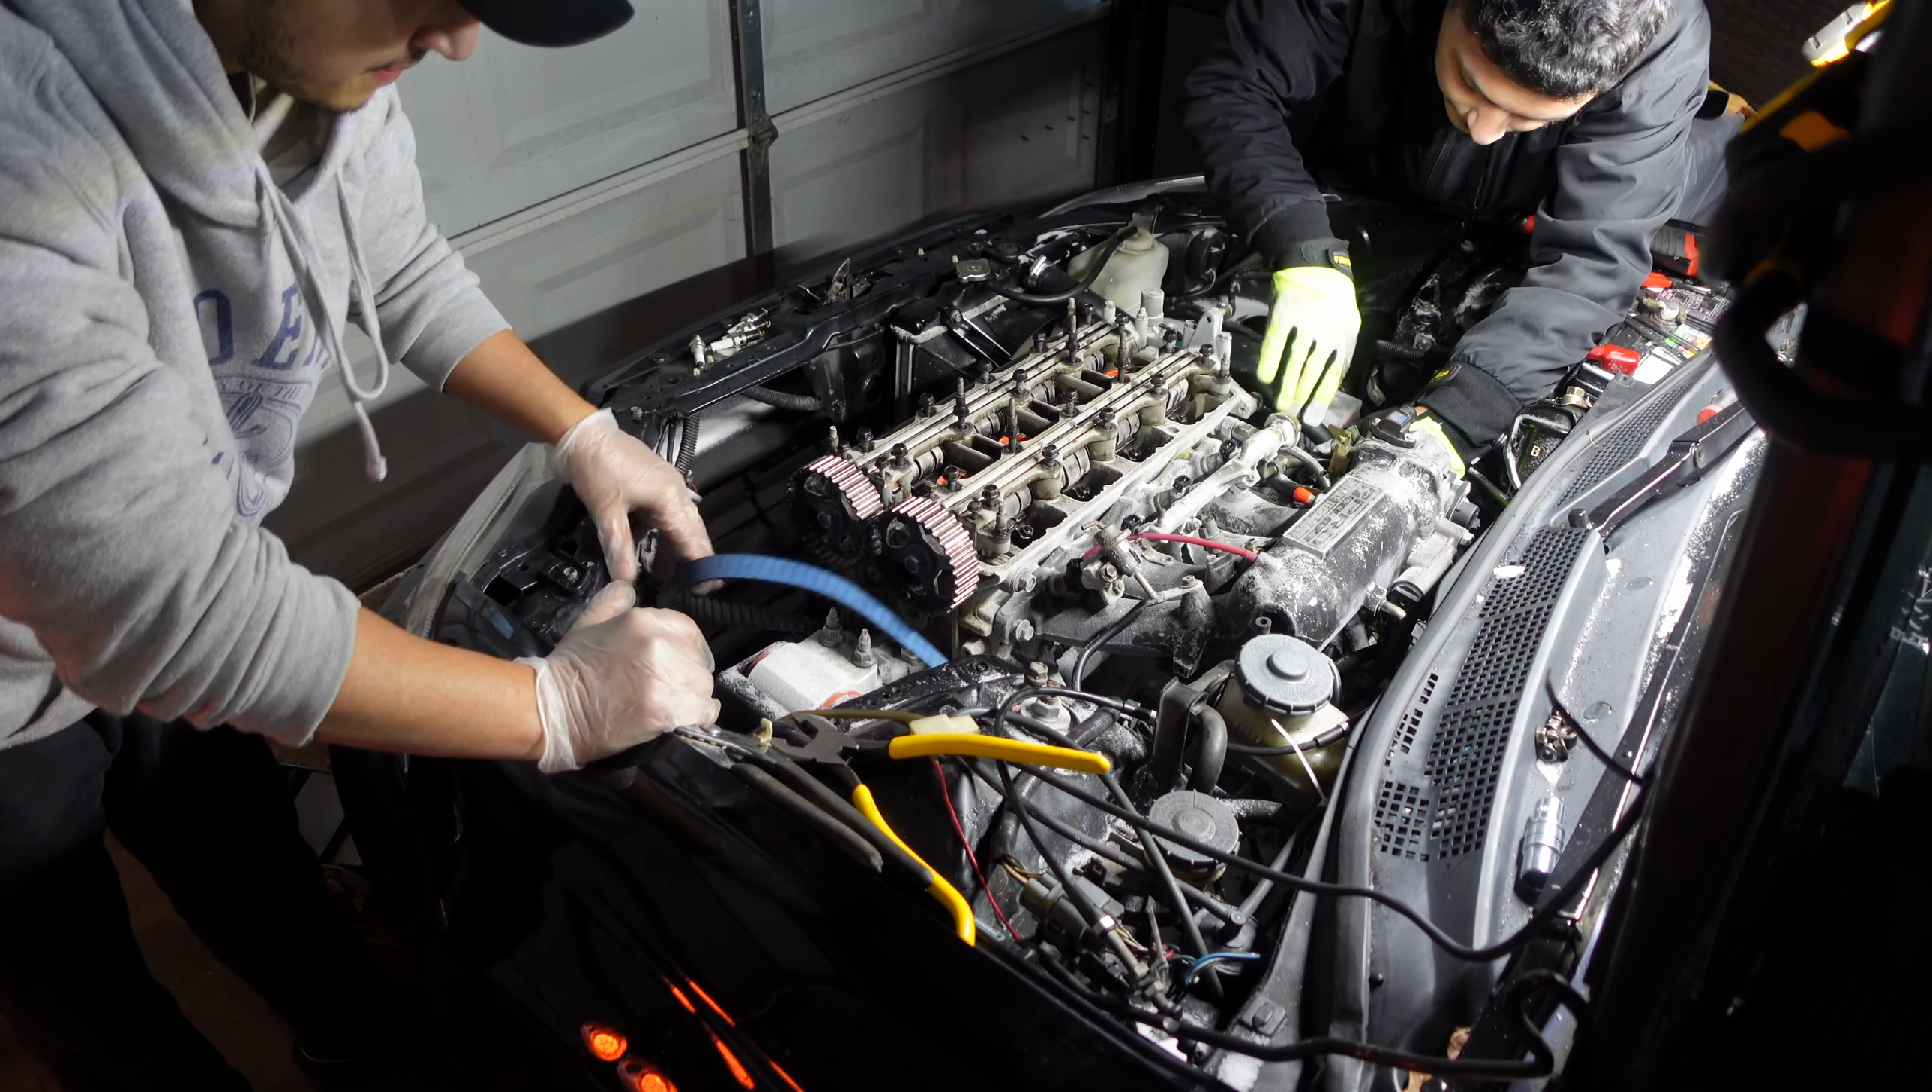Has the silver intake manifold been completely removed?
No.